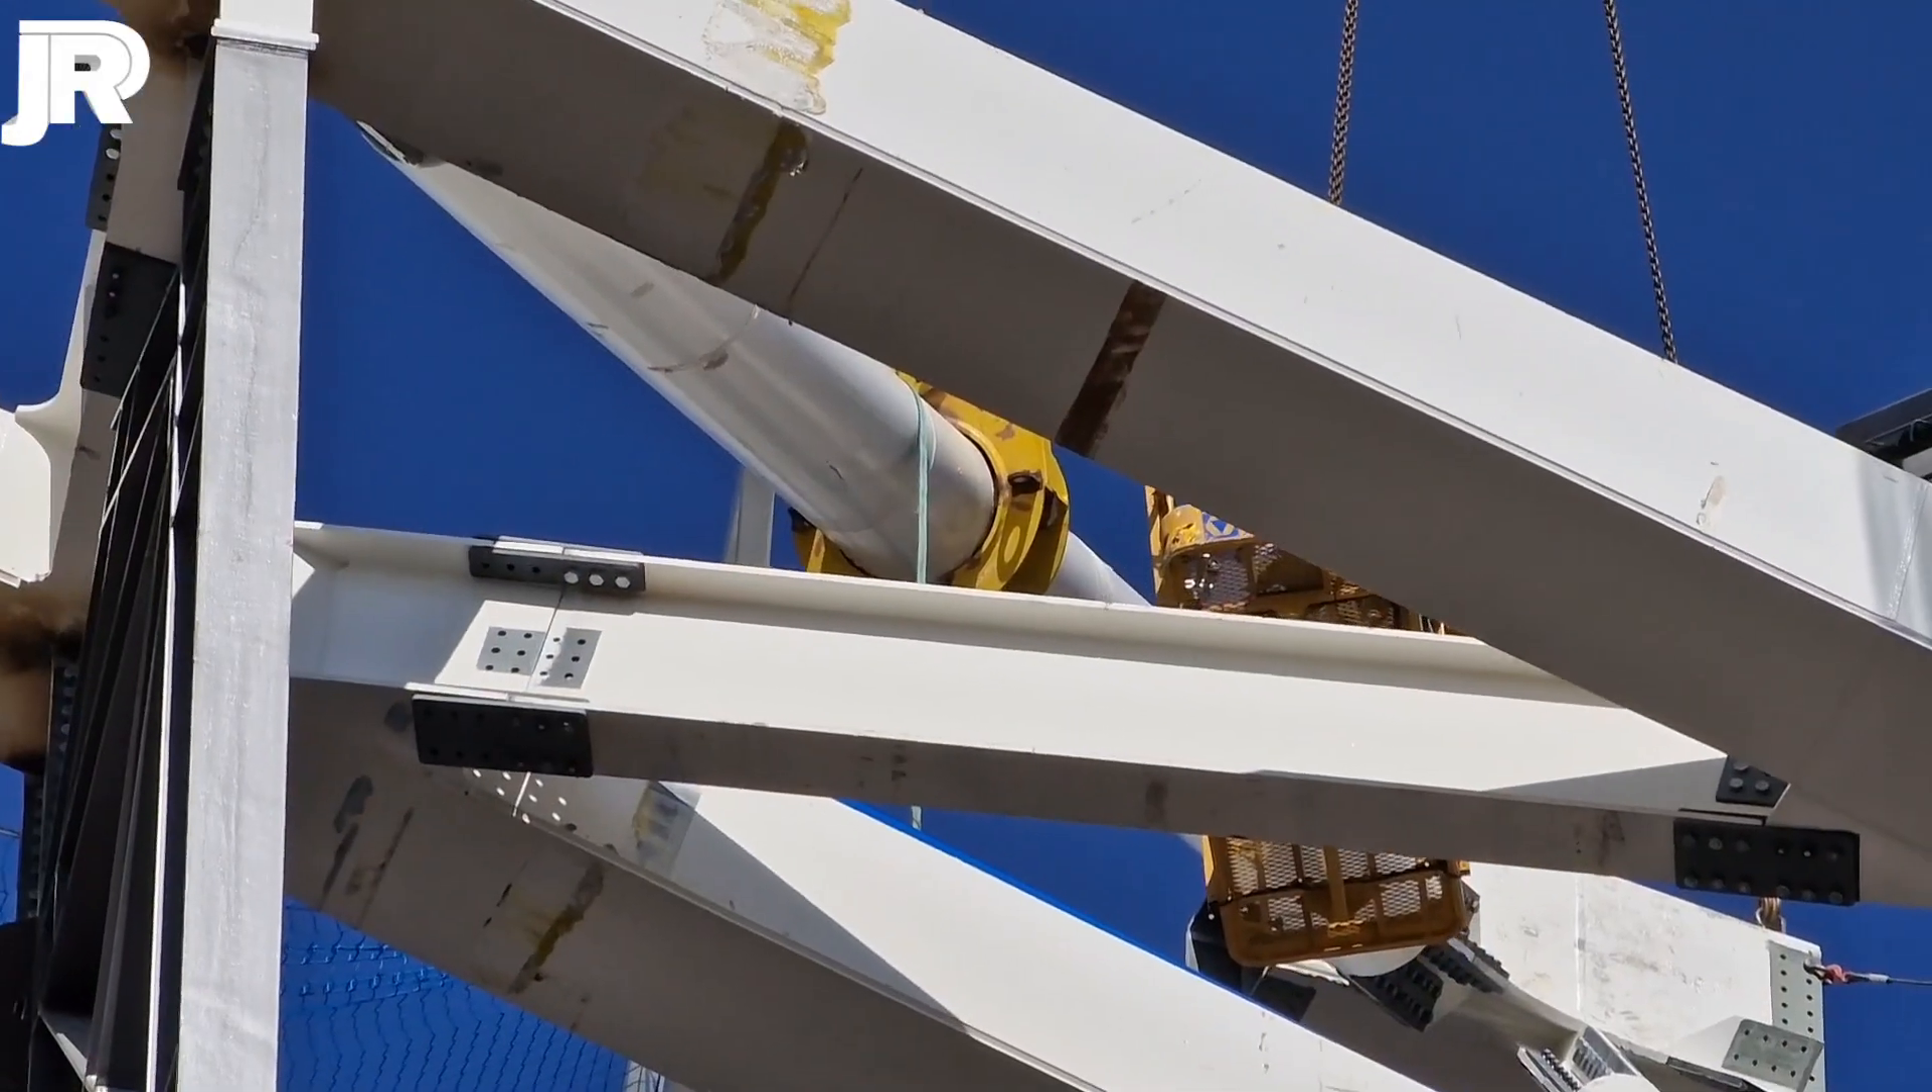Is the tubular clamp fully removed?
No.